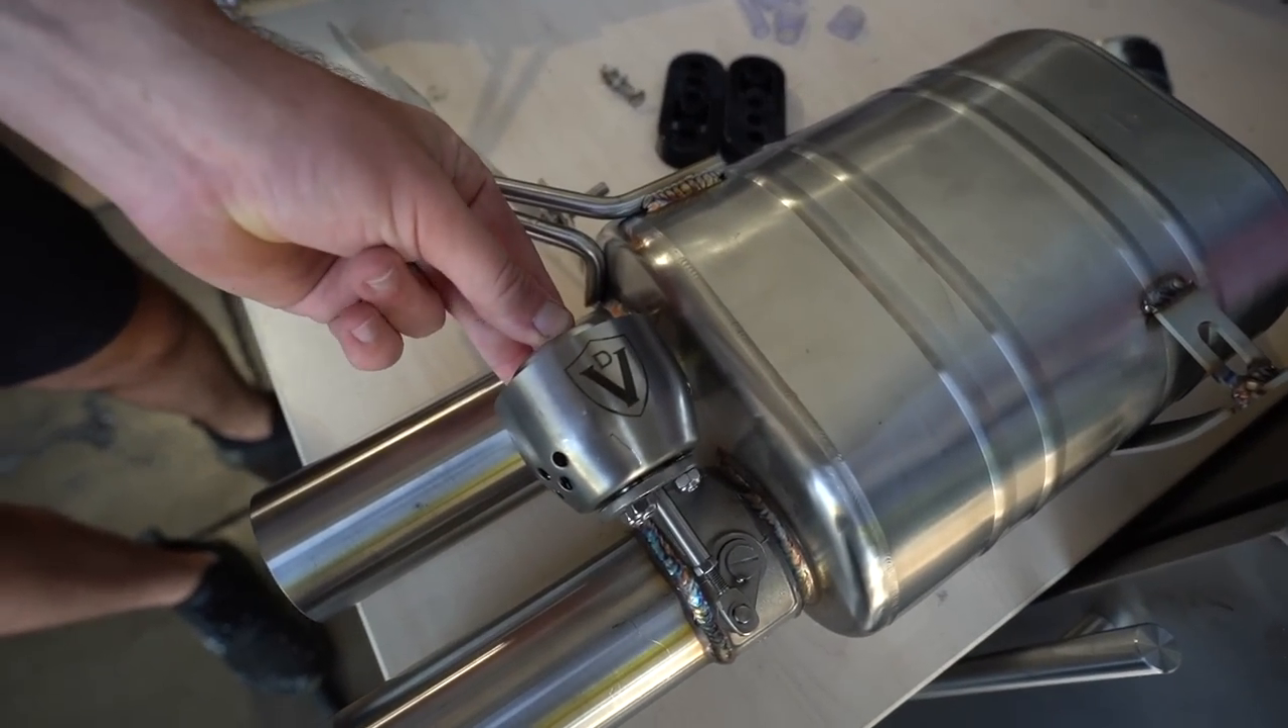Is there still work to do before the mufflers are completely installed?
Yes.